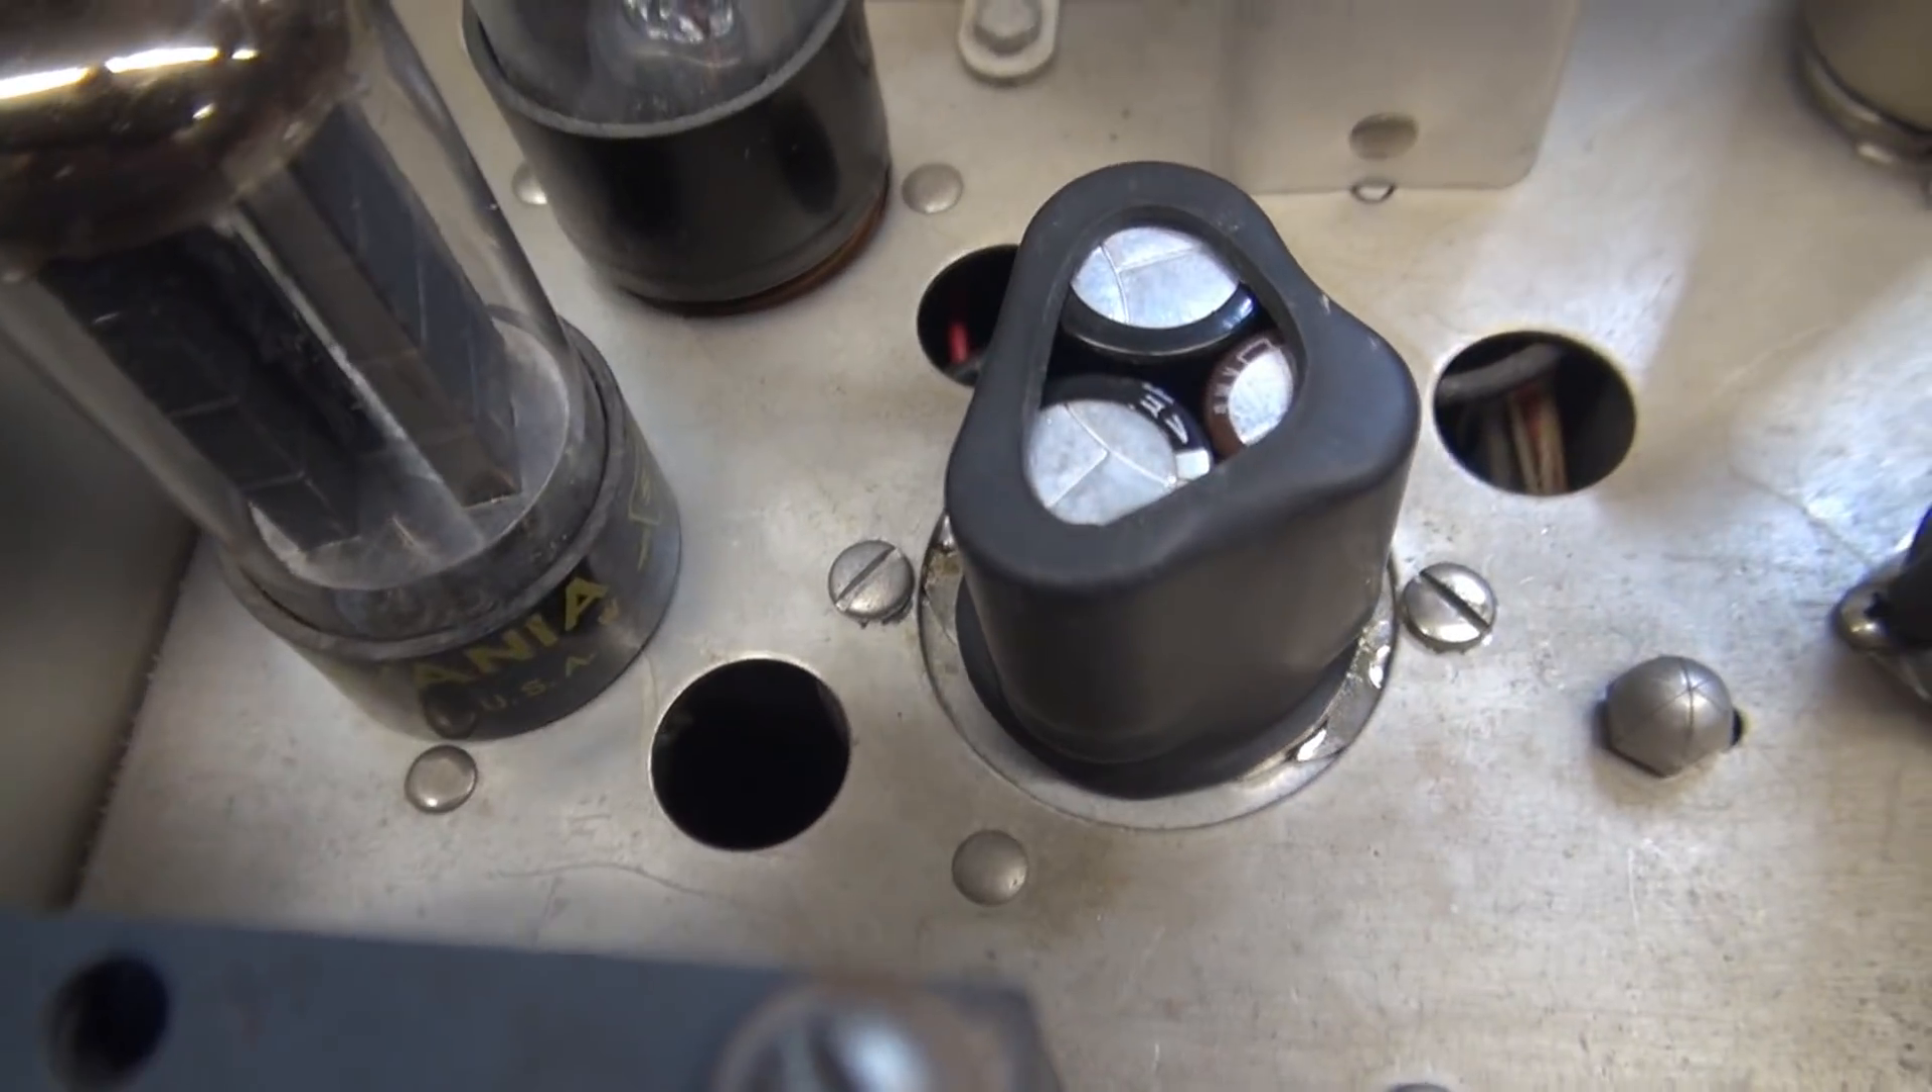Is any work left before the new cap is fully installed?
No.